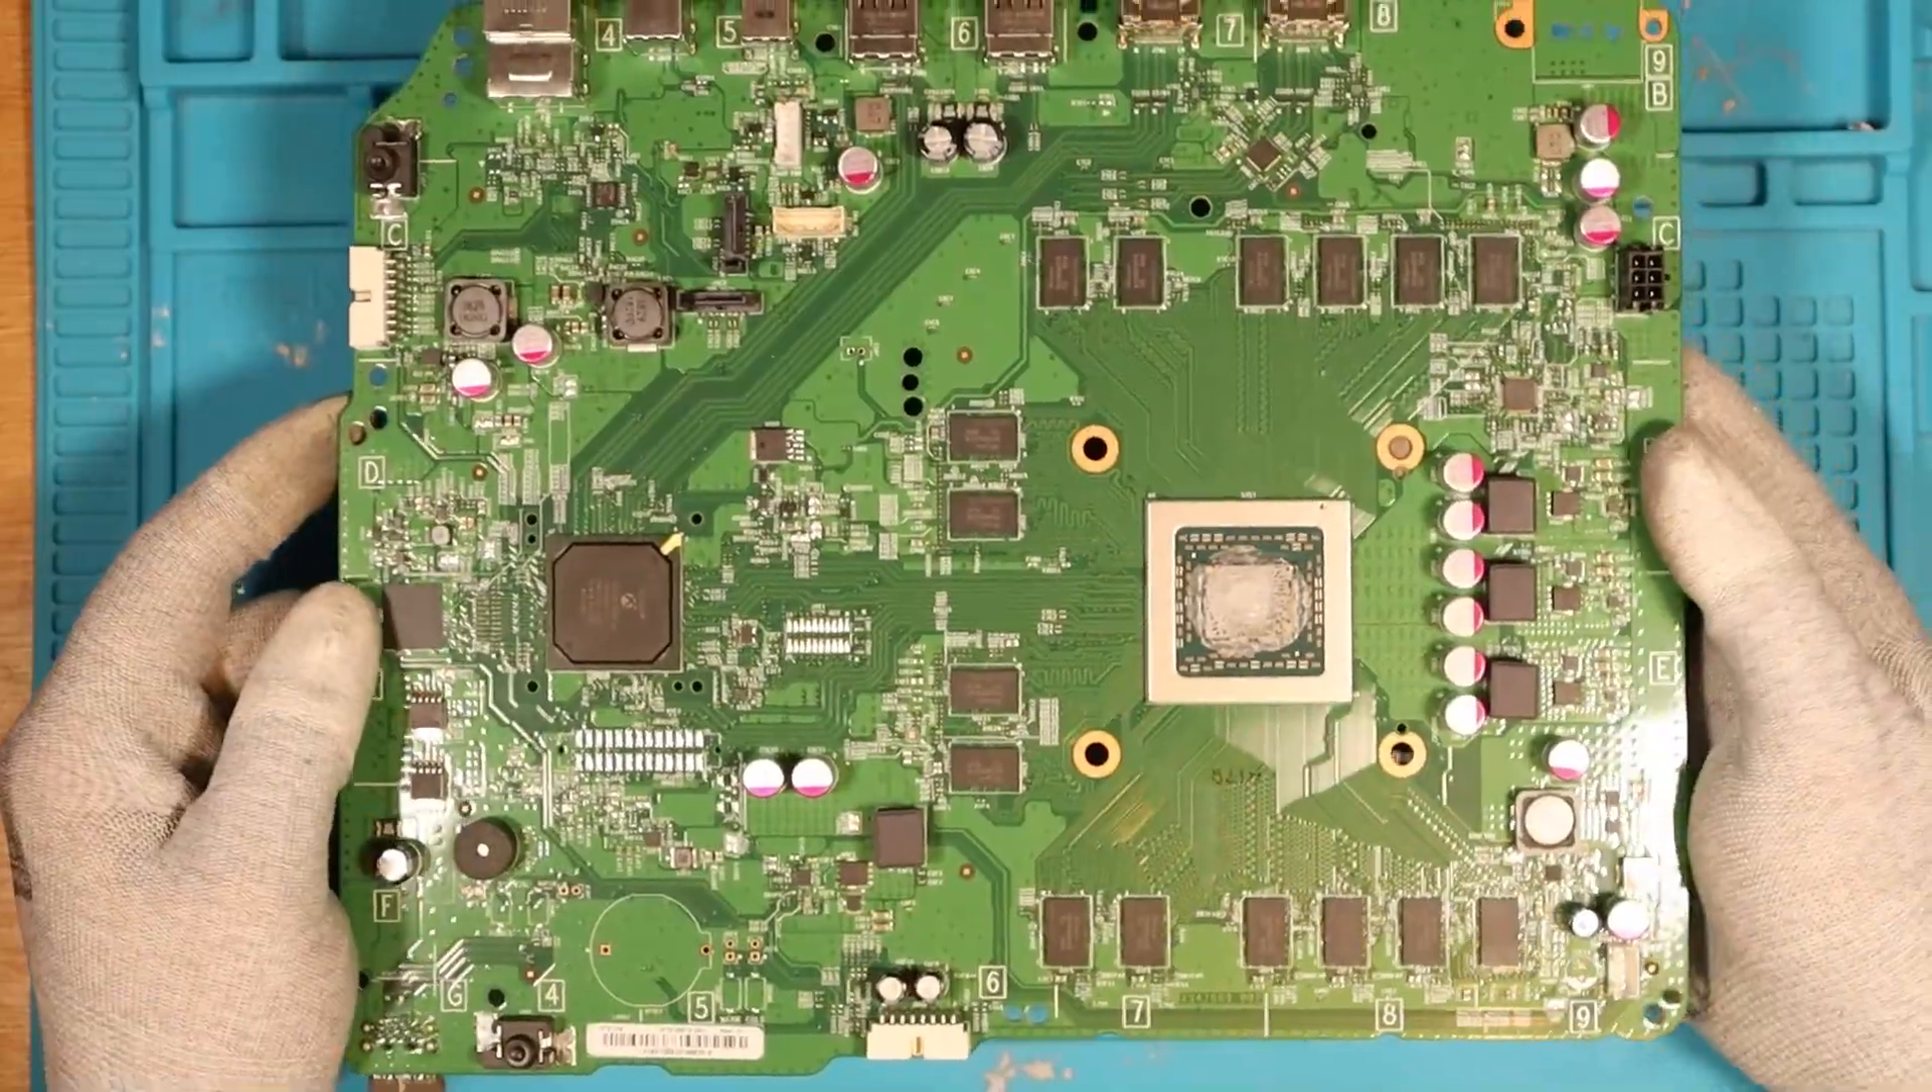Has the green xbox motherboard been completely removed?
Yes.